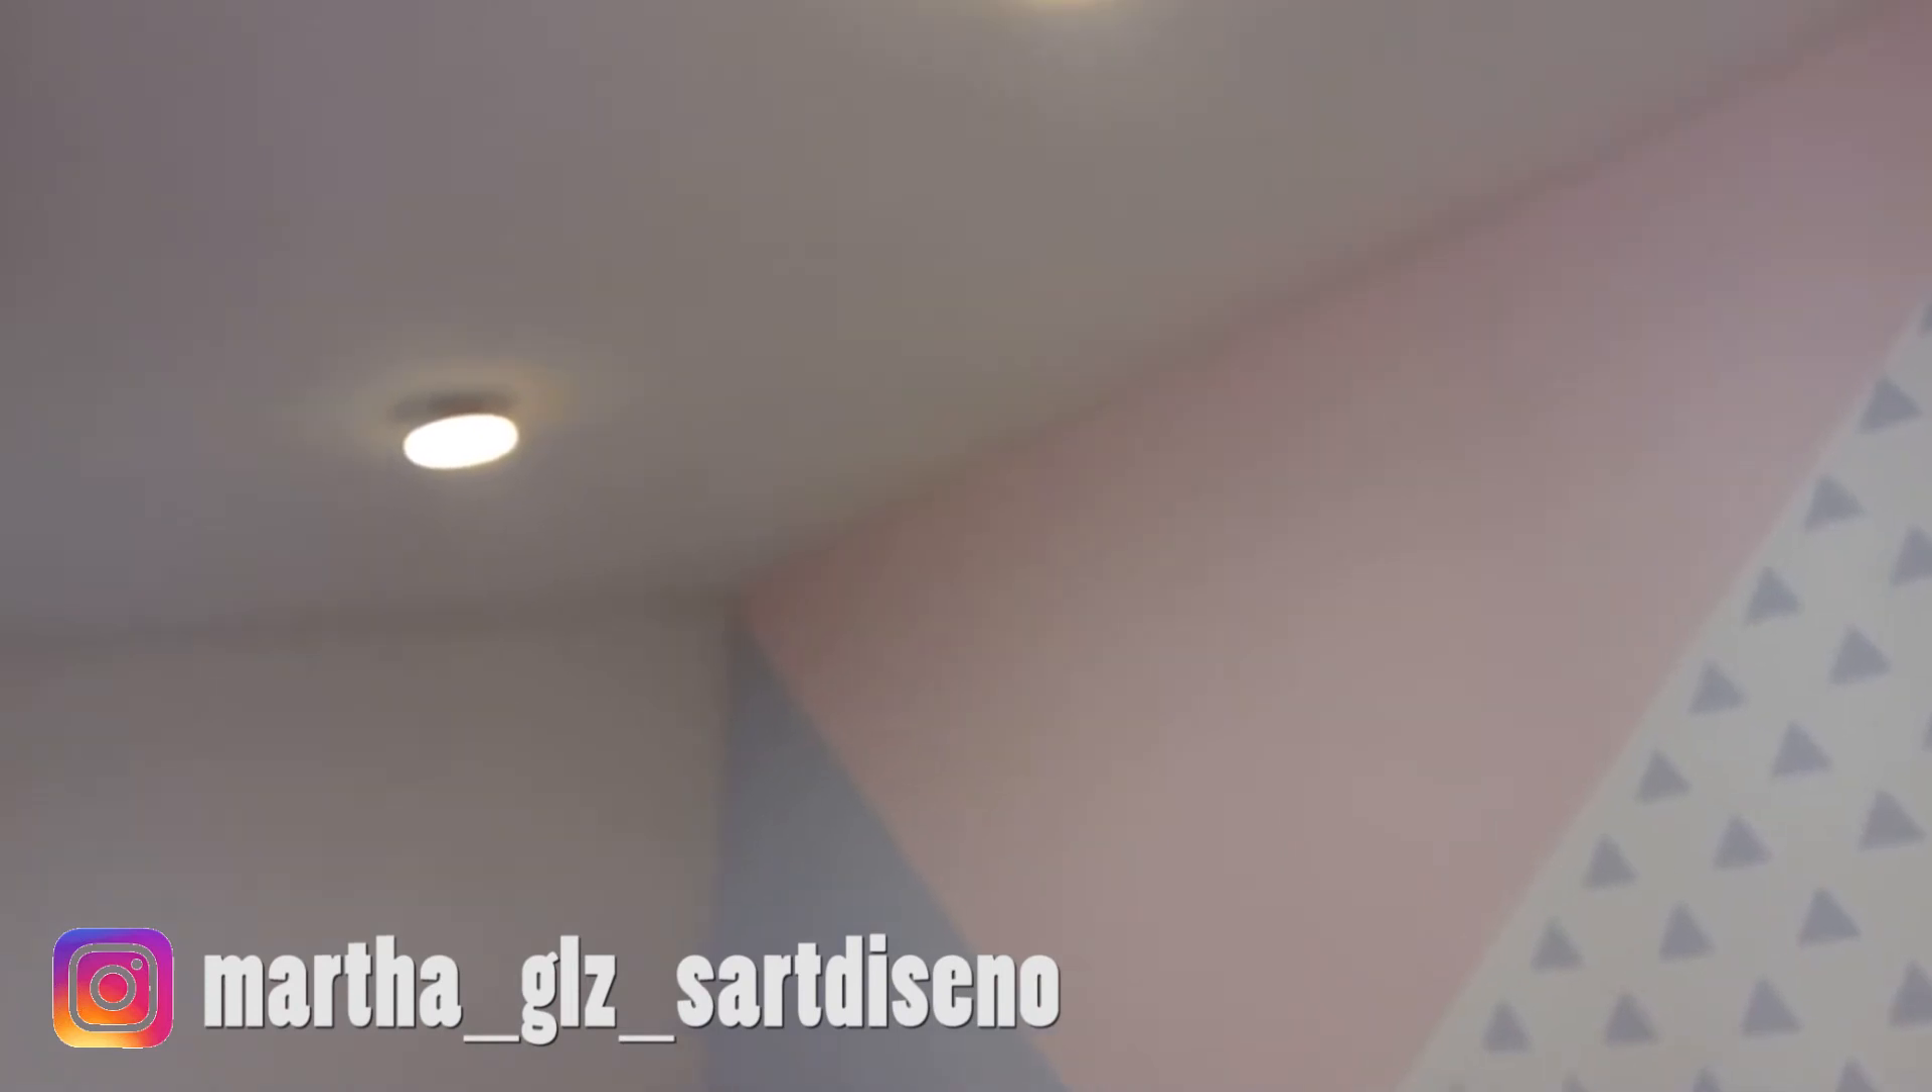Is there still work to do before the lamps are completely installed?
No.